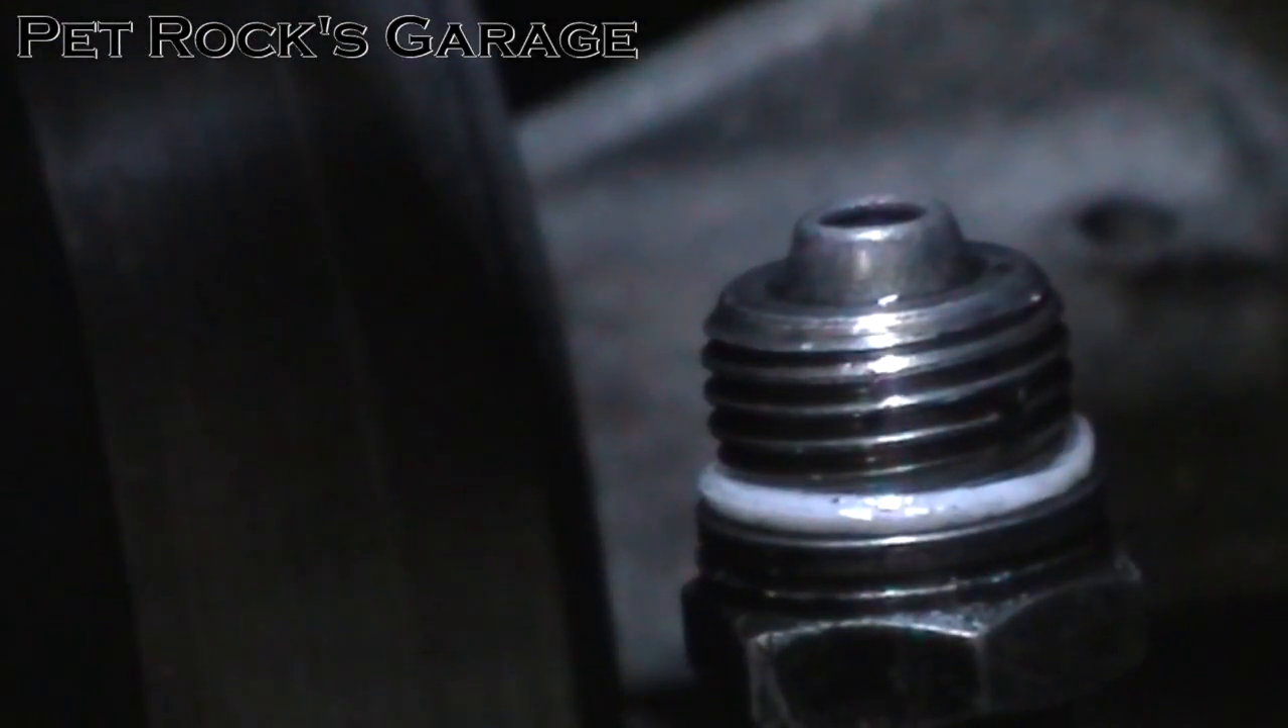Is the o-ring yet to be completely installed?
No.